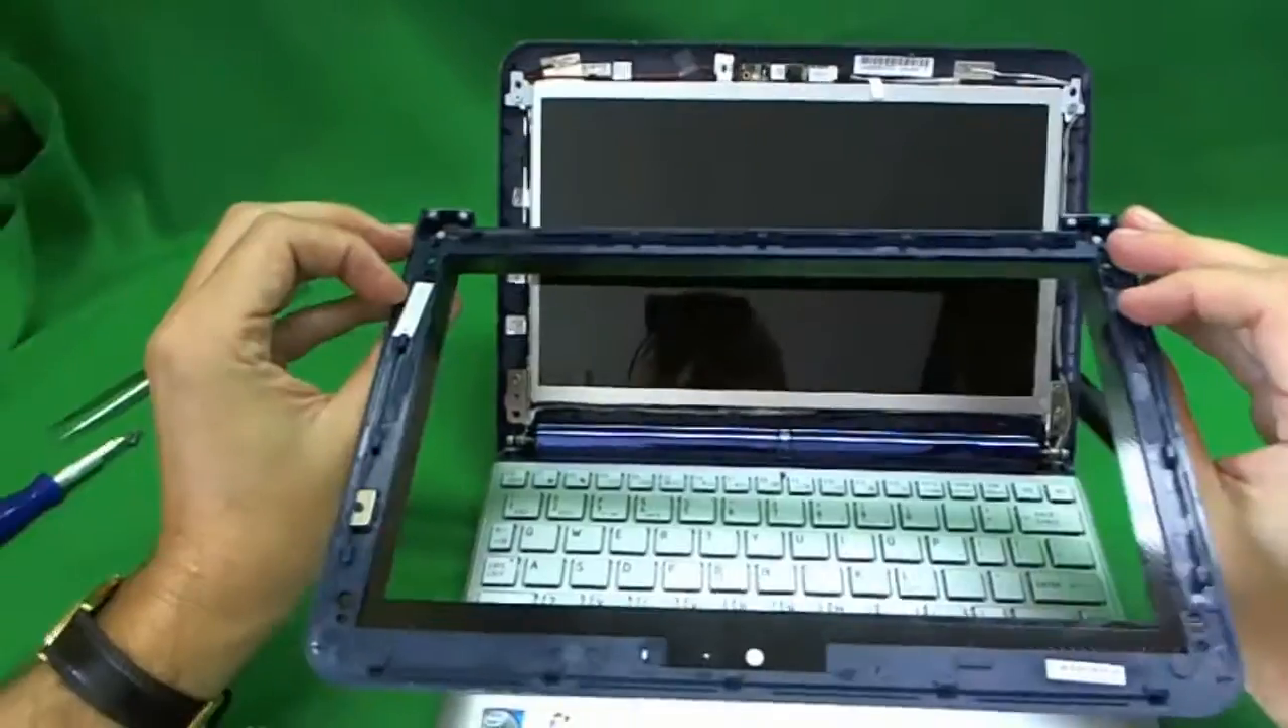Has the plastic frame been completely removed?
Yes.